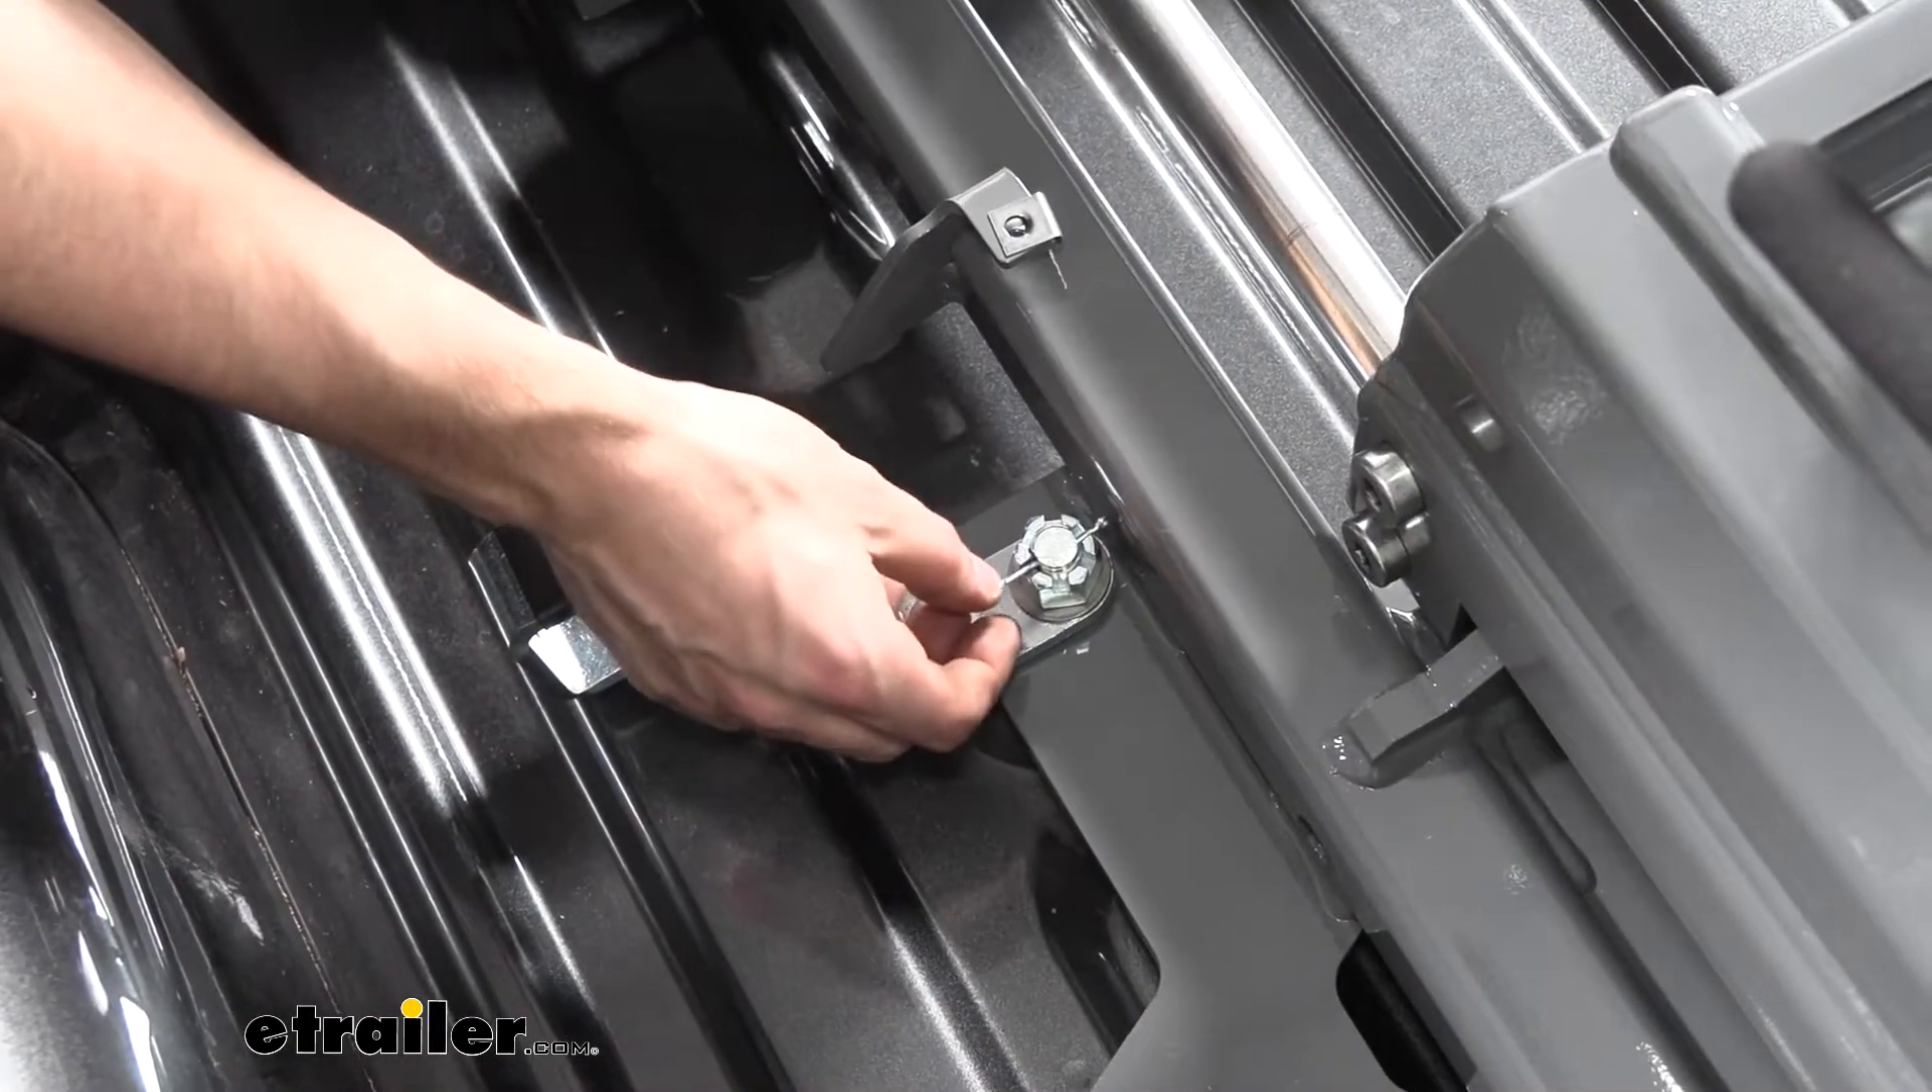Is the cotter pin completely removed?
No.